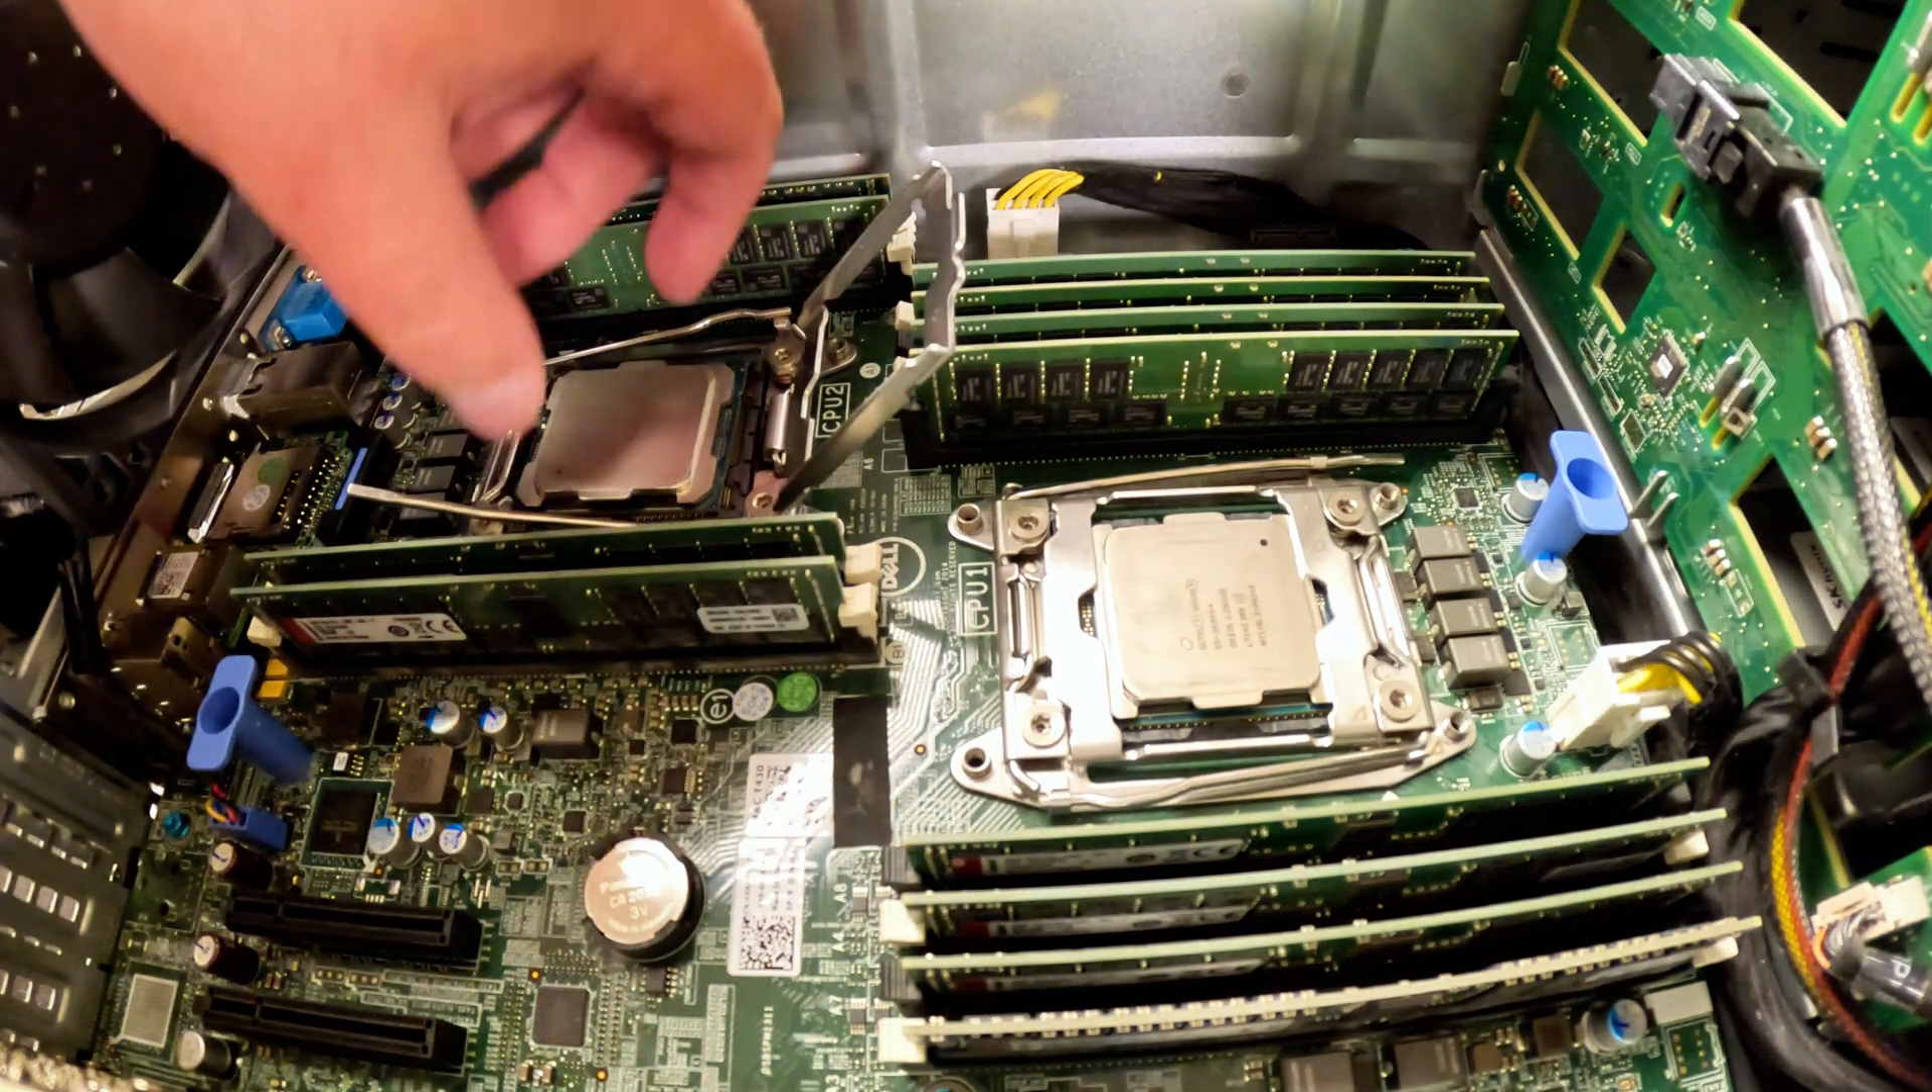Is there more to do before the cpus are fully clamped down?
Yes.